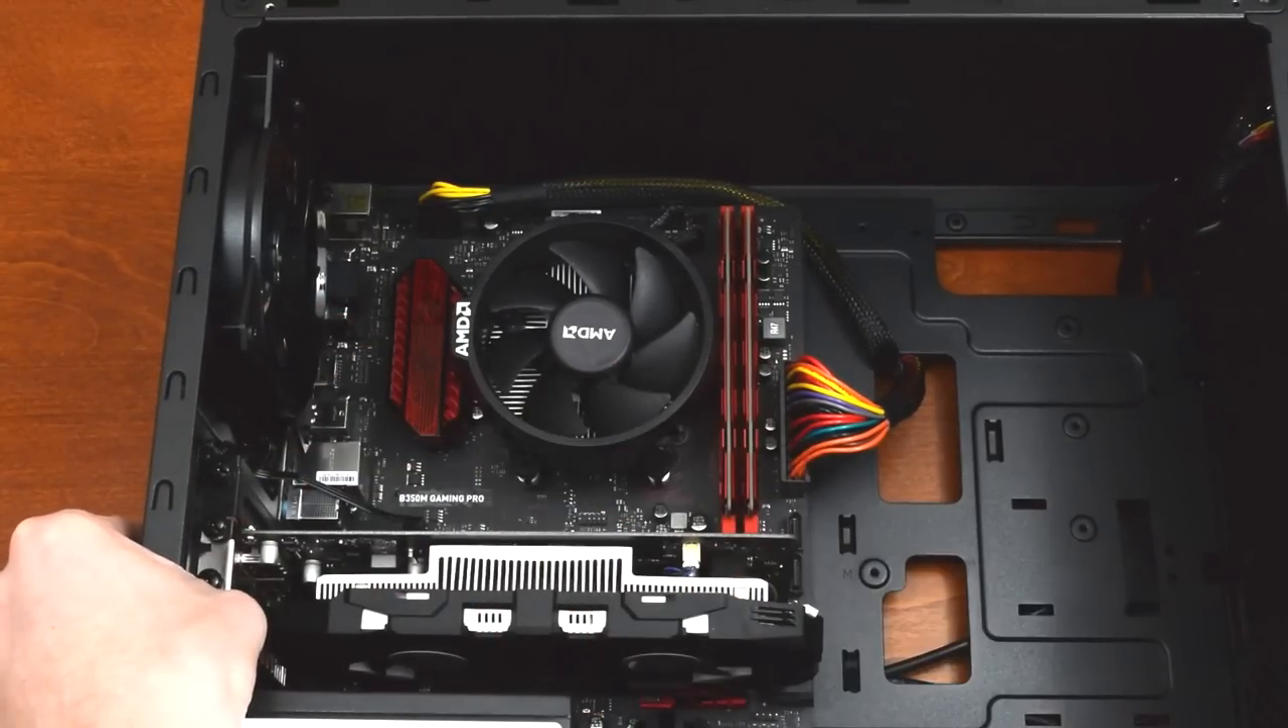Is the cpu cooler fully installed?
Yes.